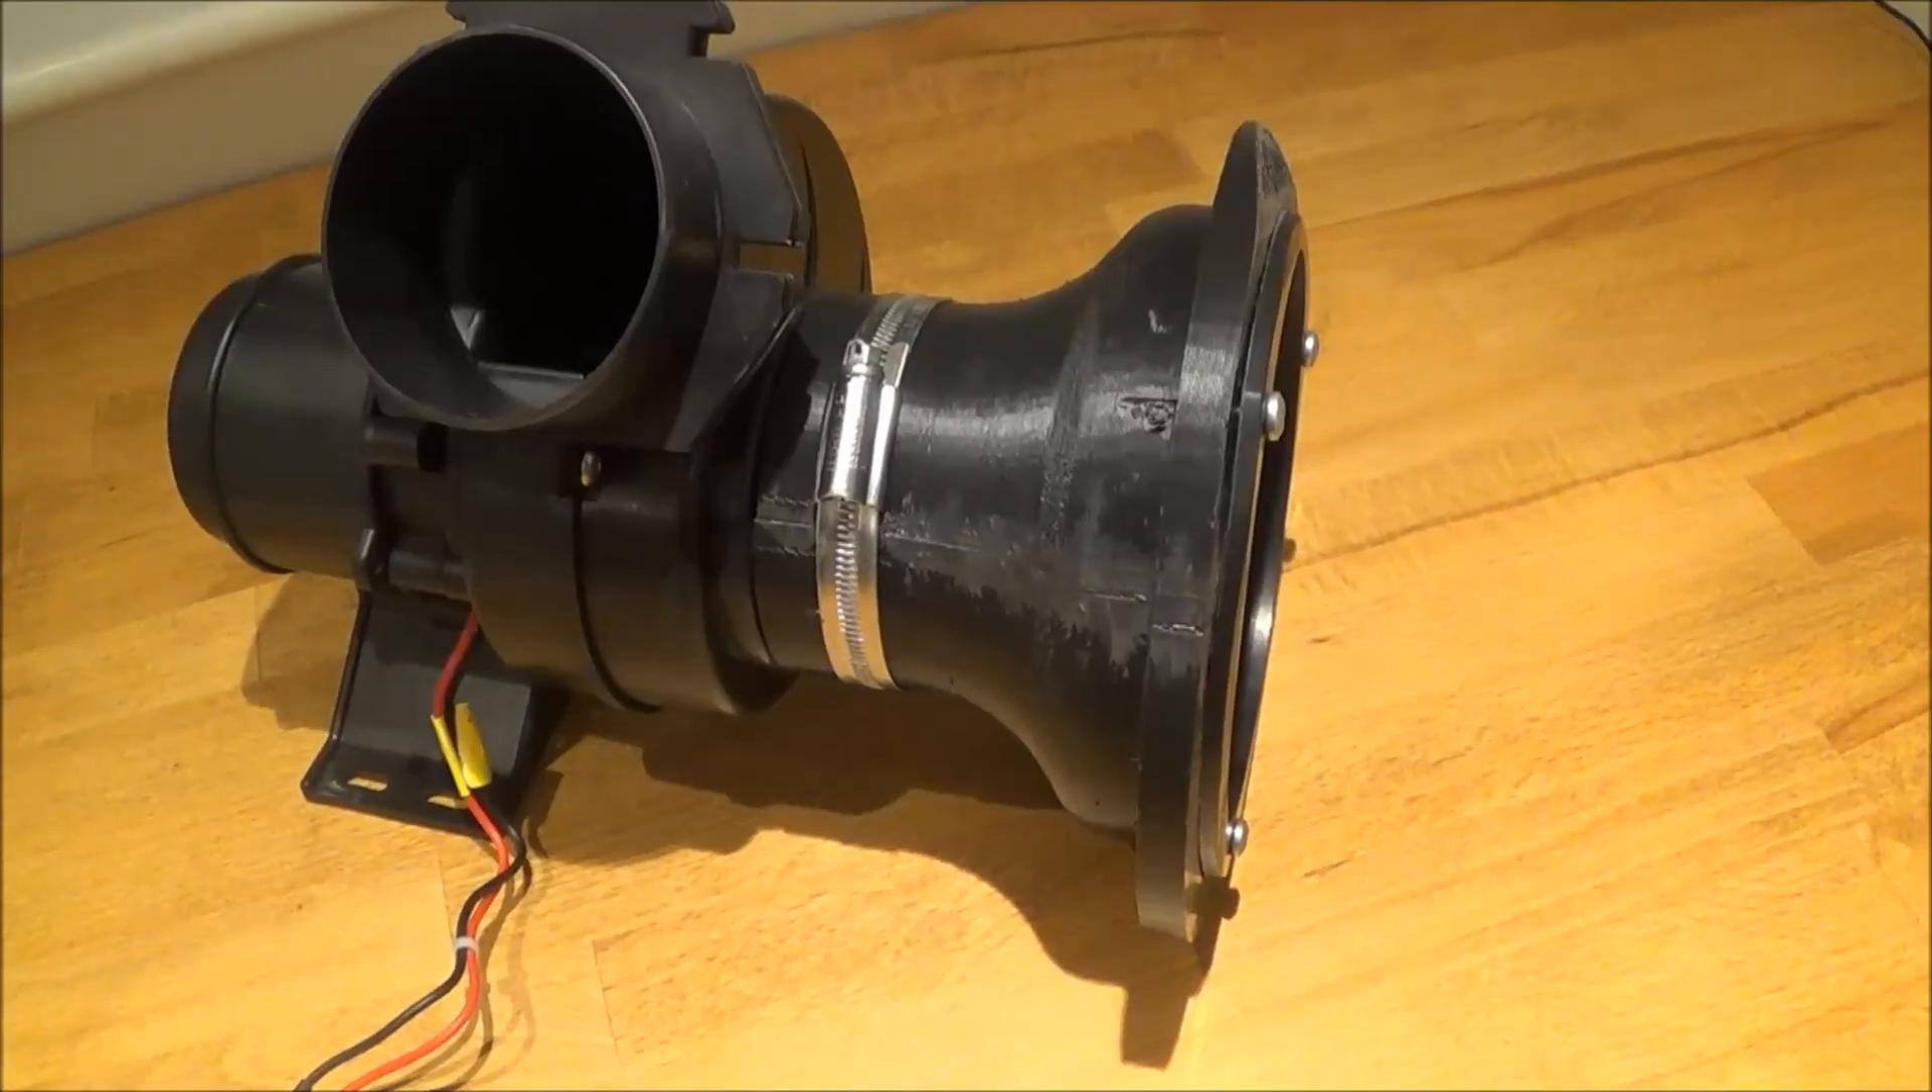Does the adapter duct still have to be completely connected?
No.